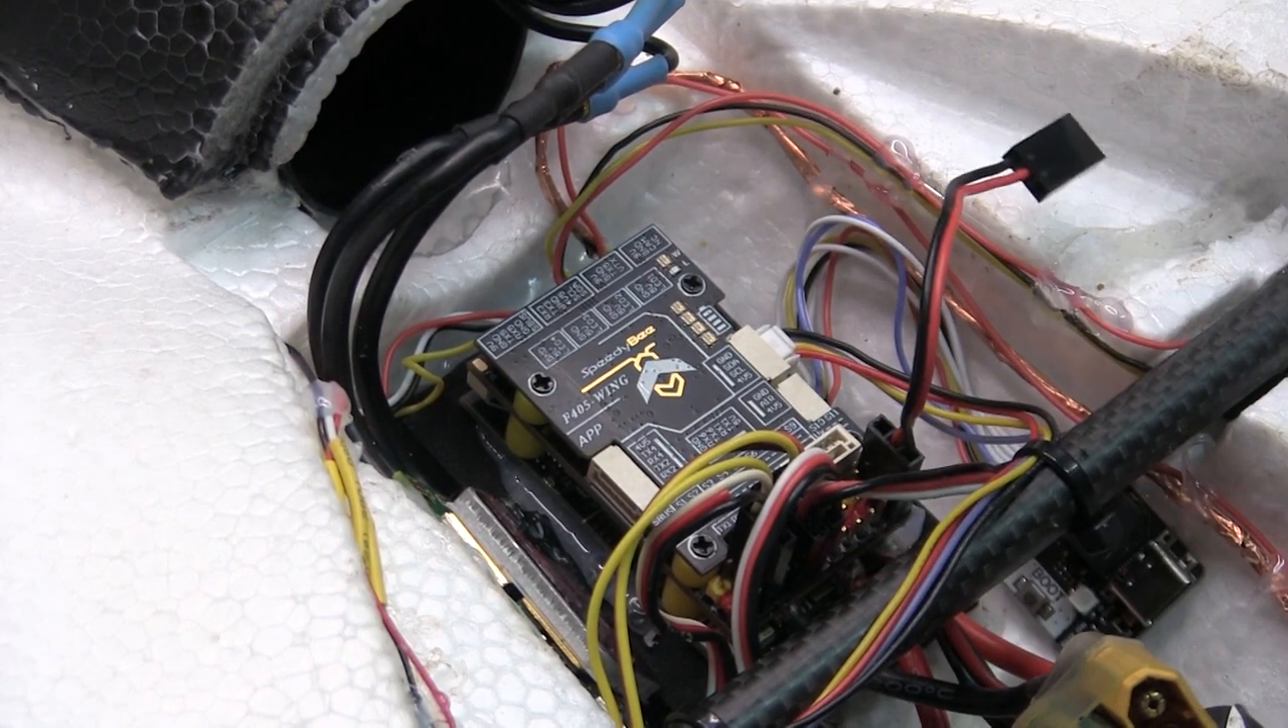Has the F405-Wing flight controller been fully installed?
Yes.